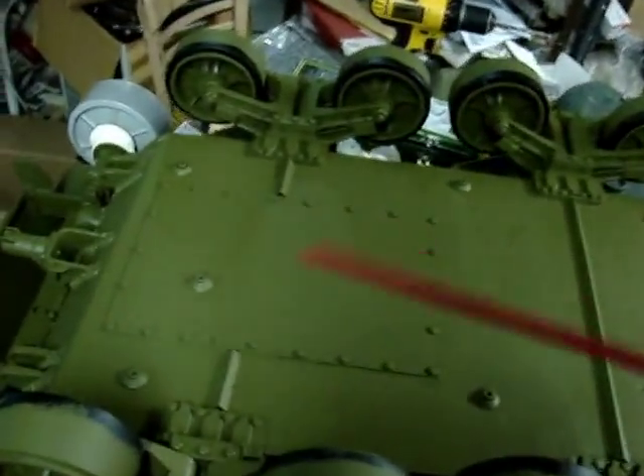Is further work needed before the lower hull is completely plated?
No.